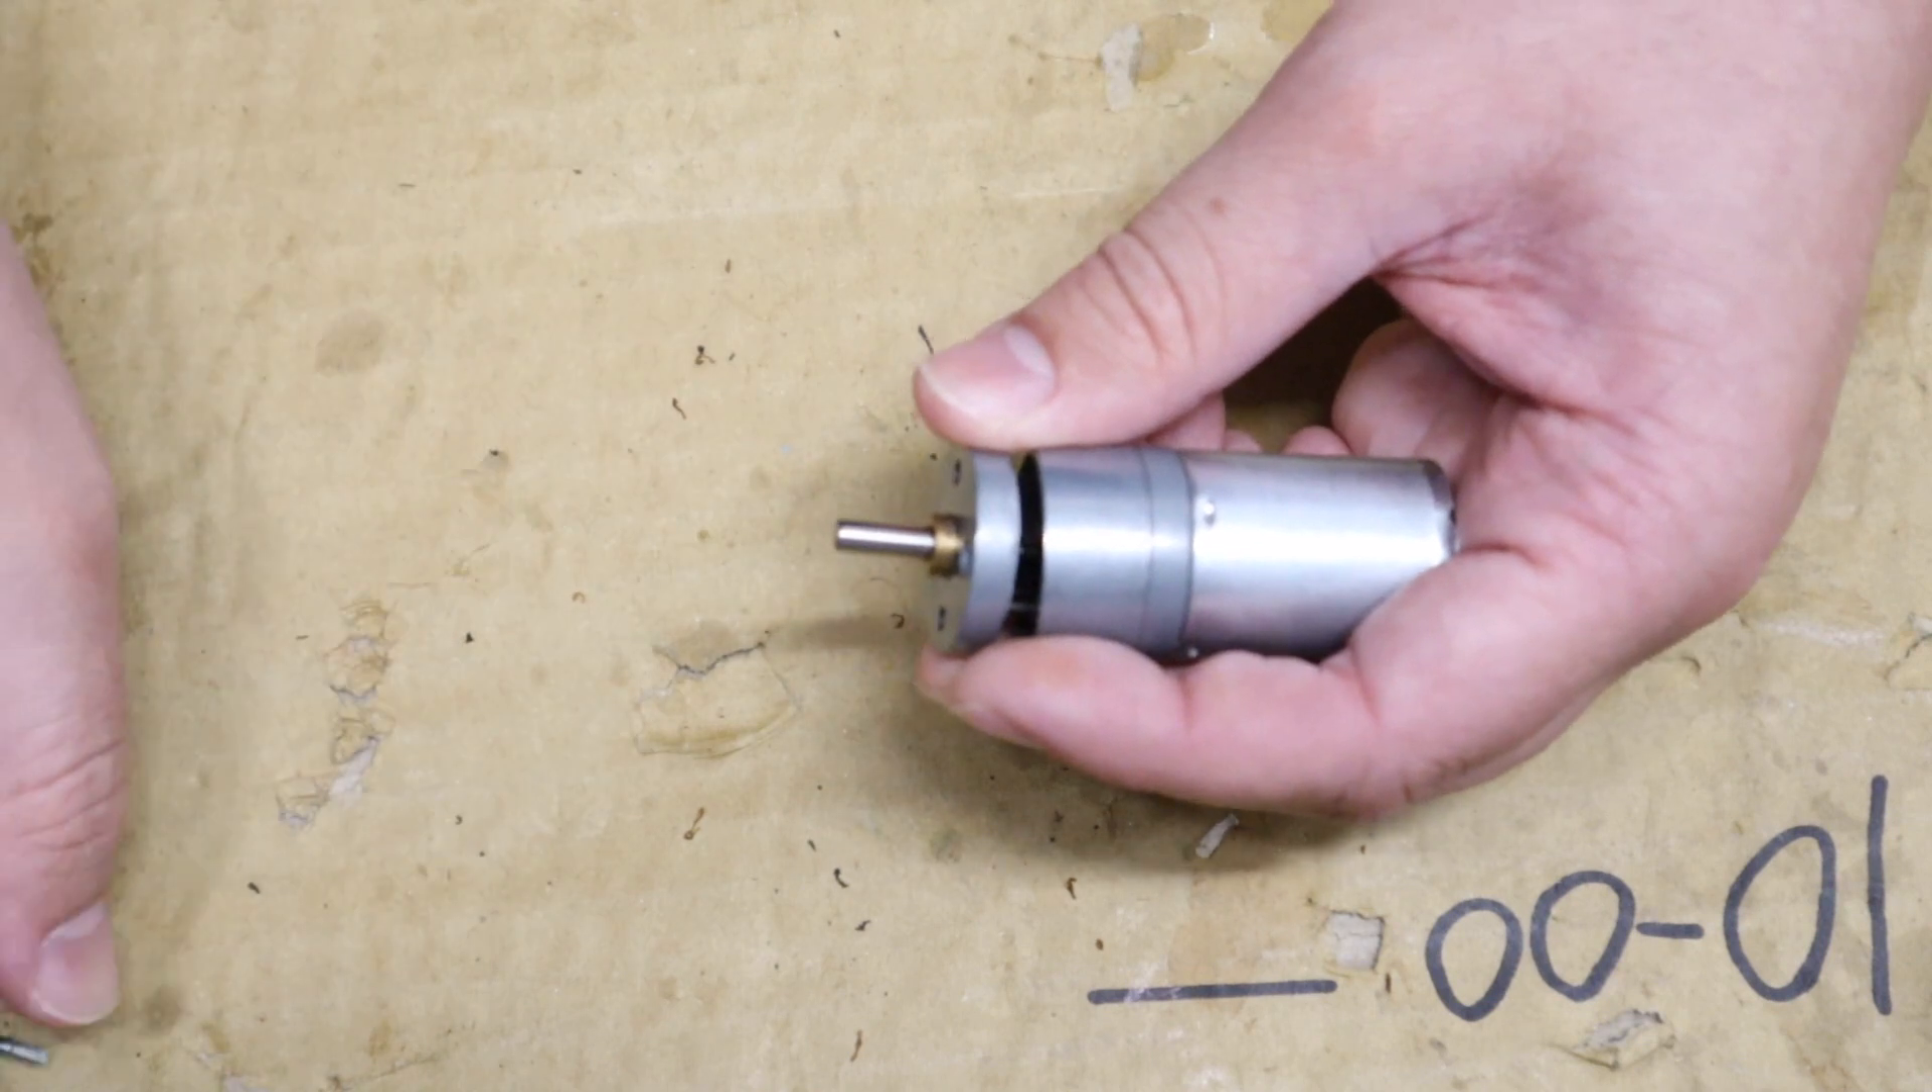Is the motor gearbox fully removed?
No.